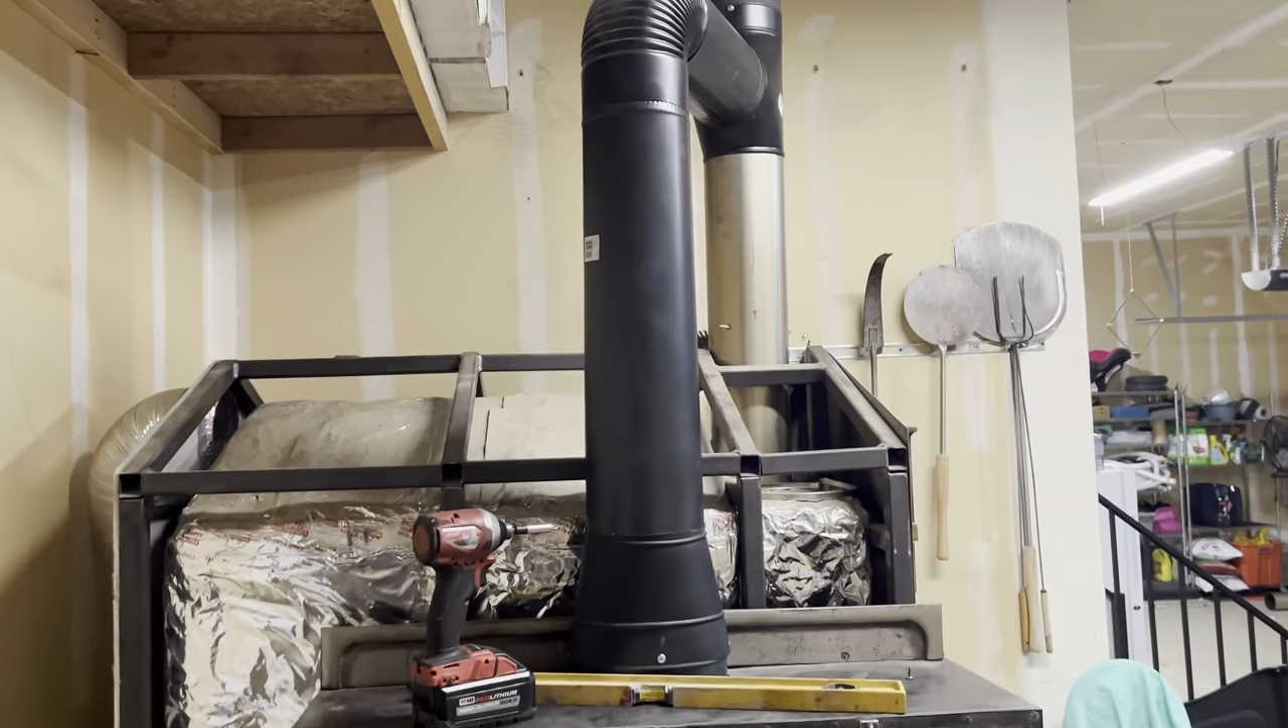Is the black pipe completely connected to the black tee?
Yes.